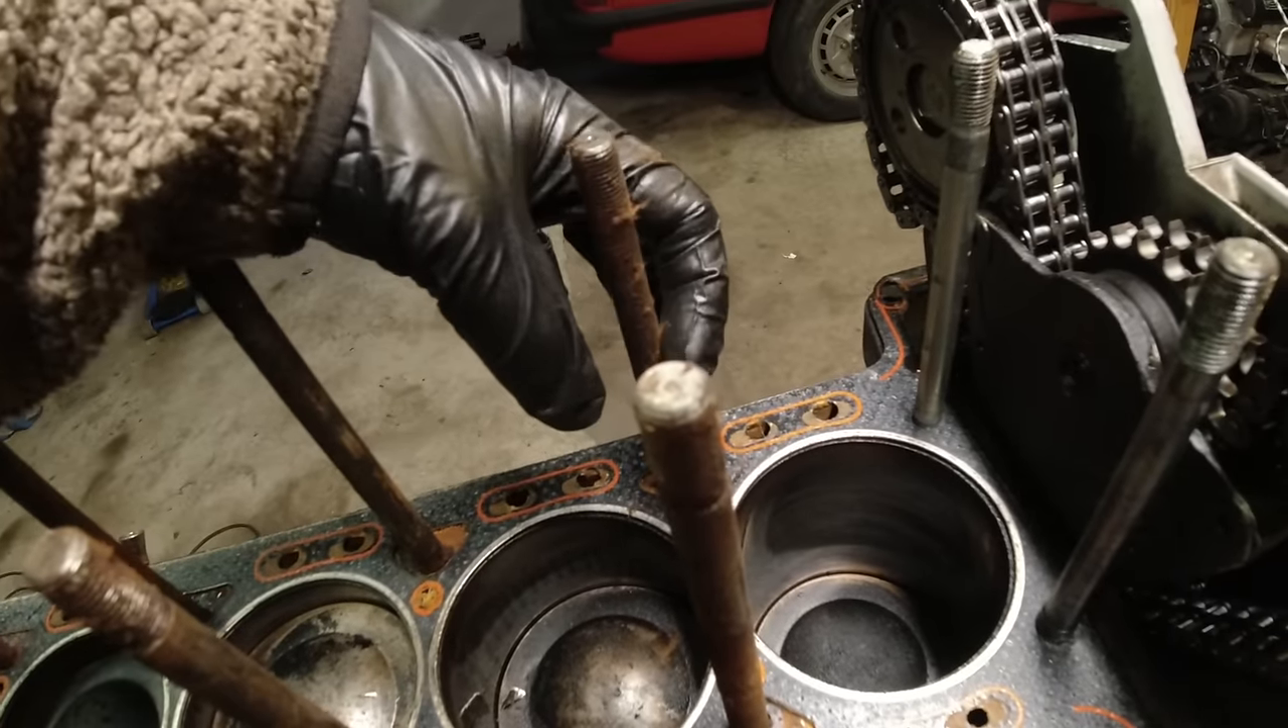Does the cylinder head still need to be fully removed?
No.